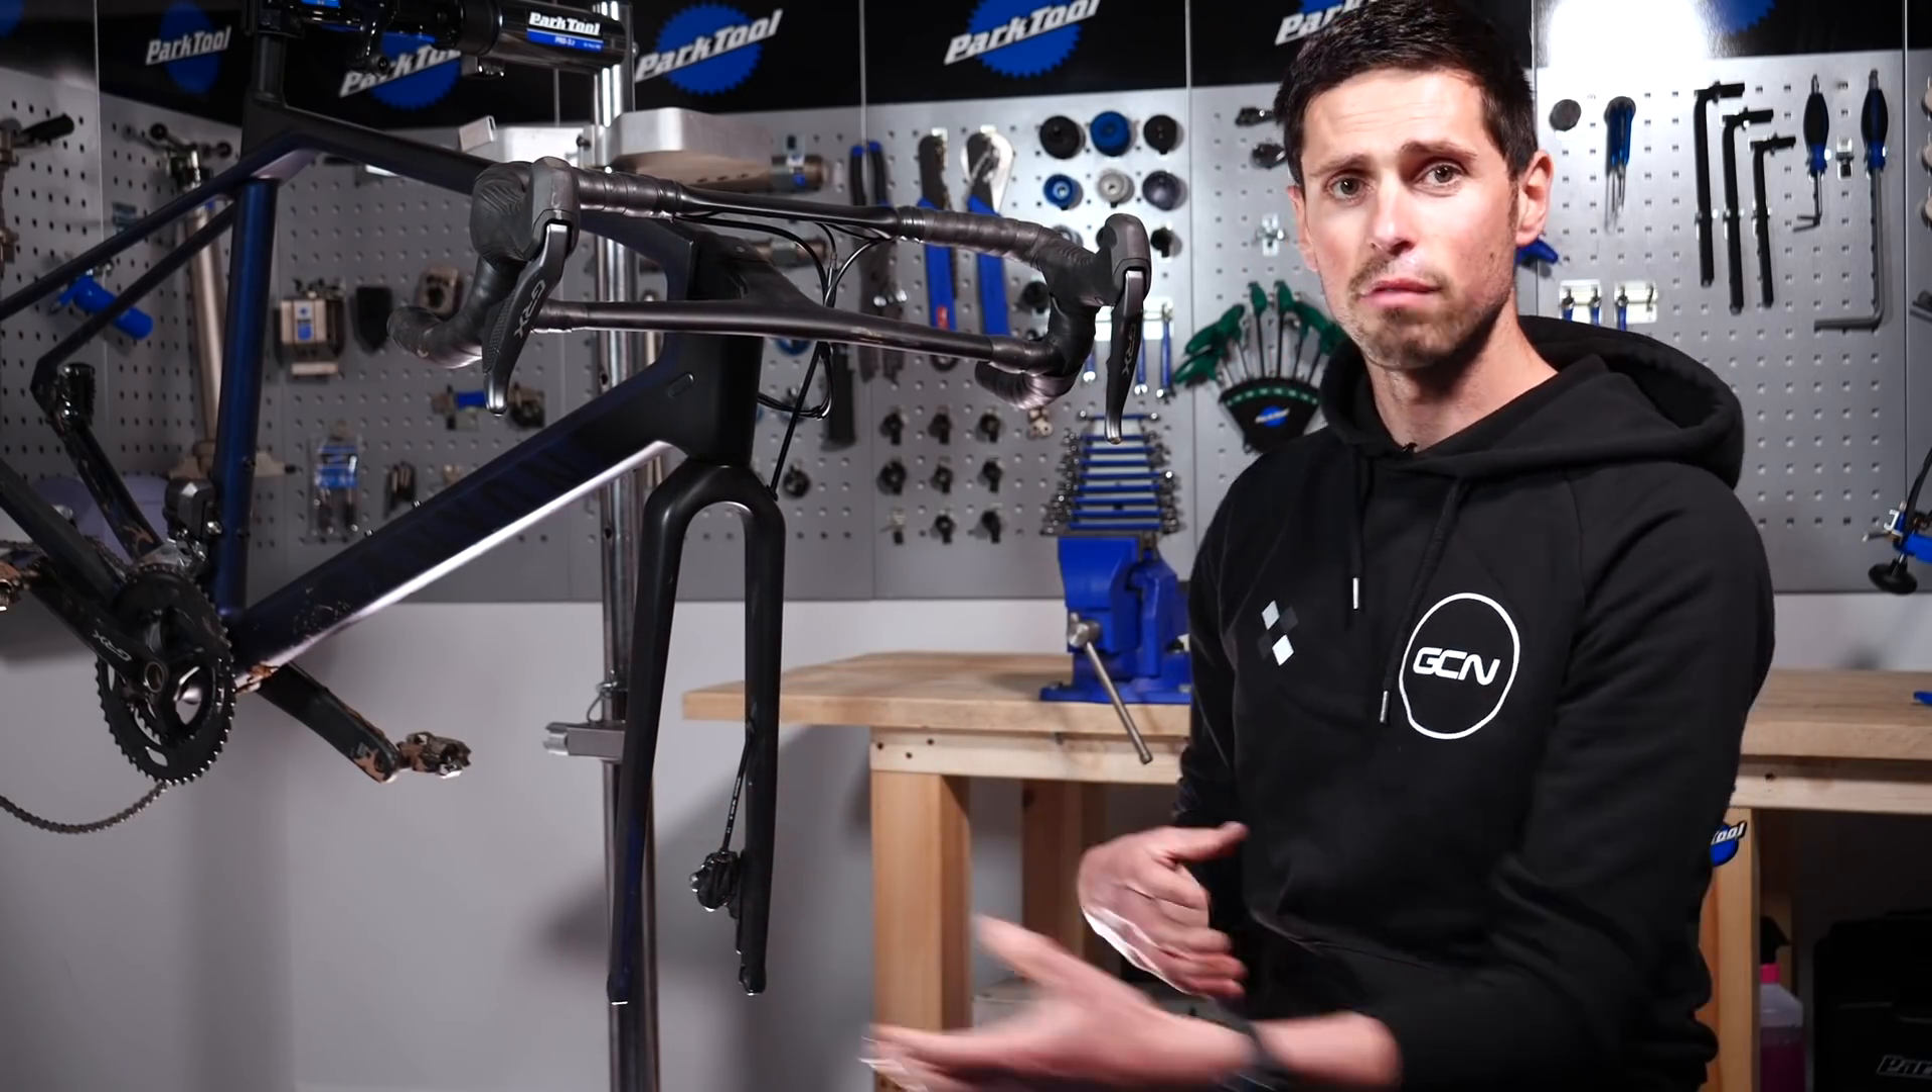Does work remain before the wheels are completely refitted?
Yes.